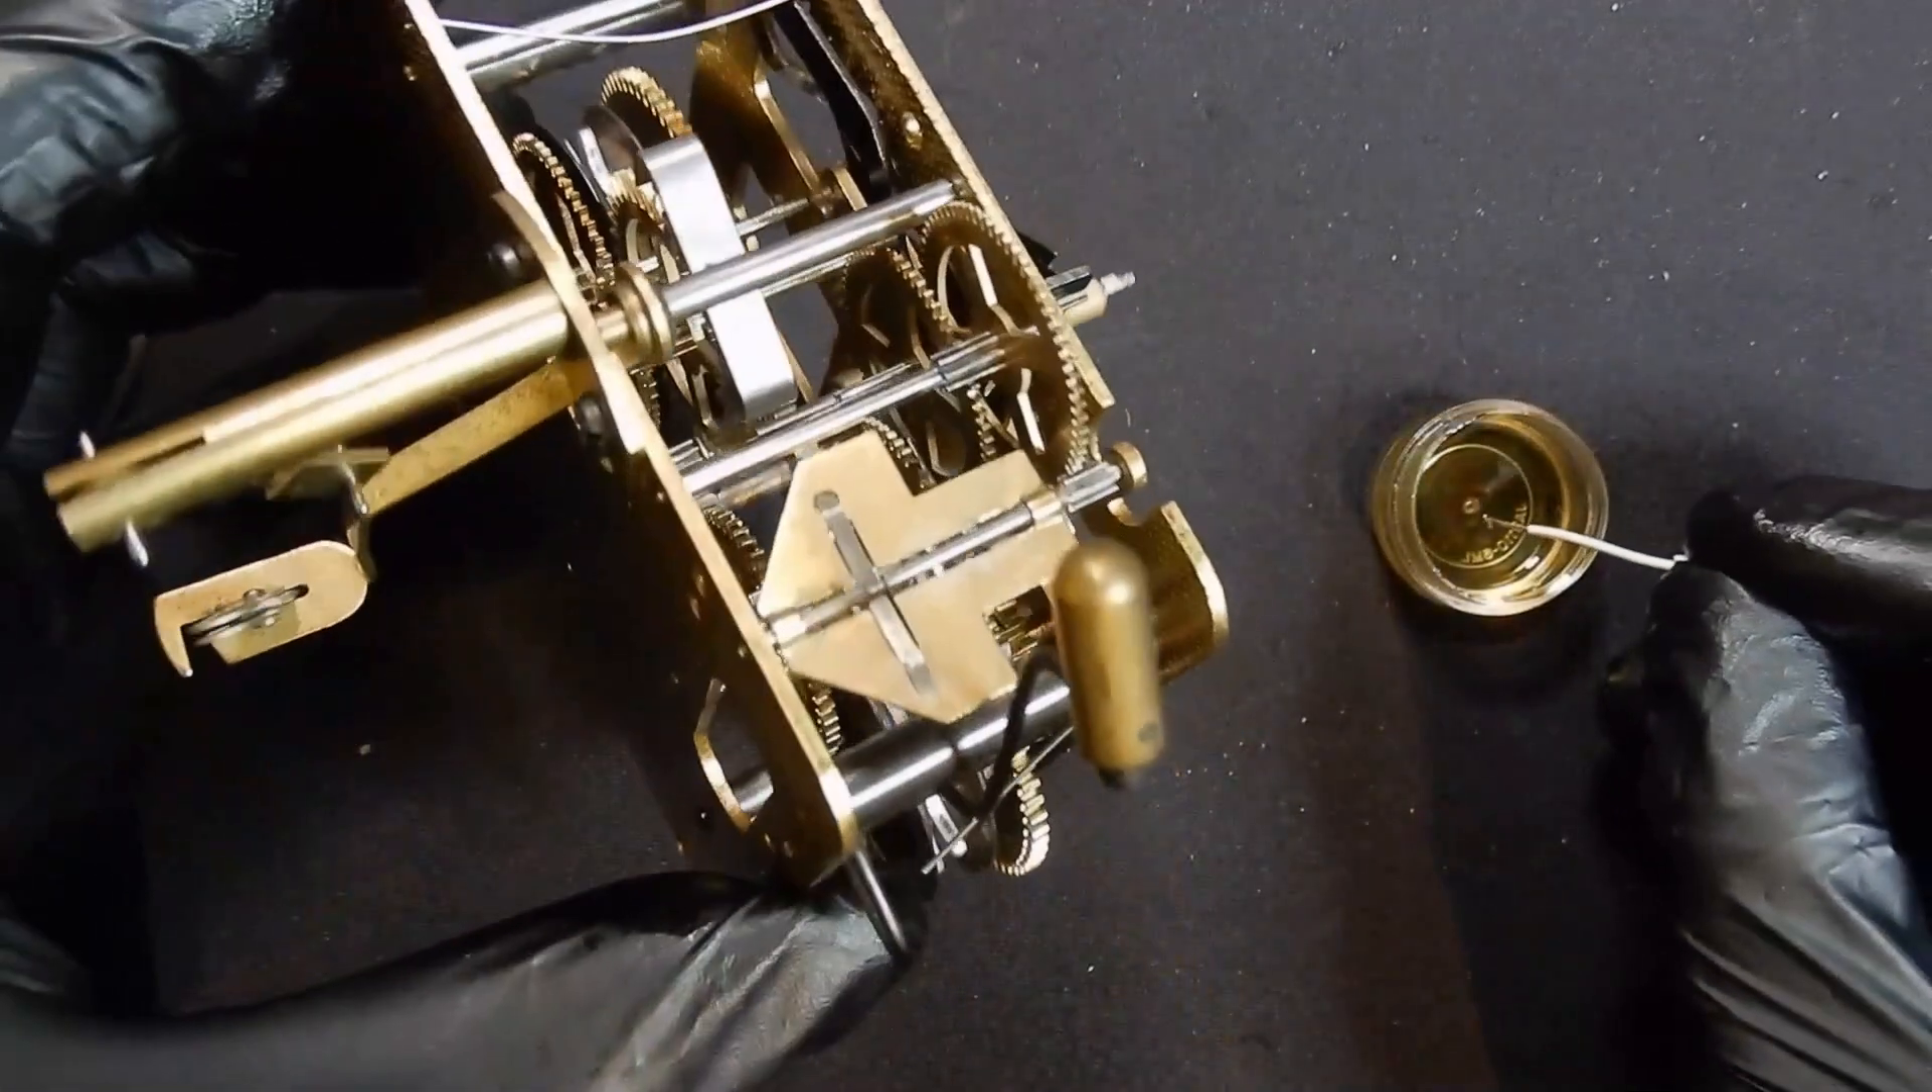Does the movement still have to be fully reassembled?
No.